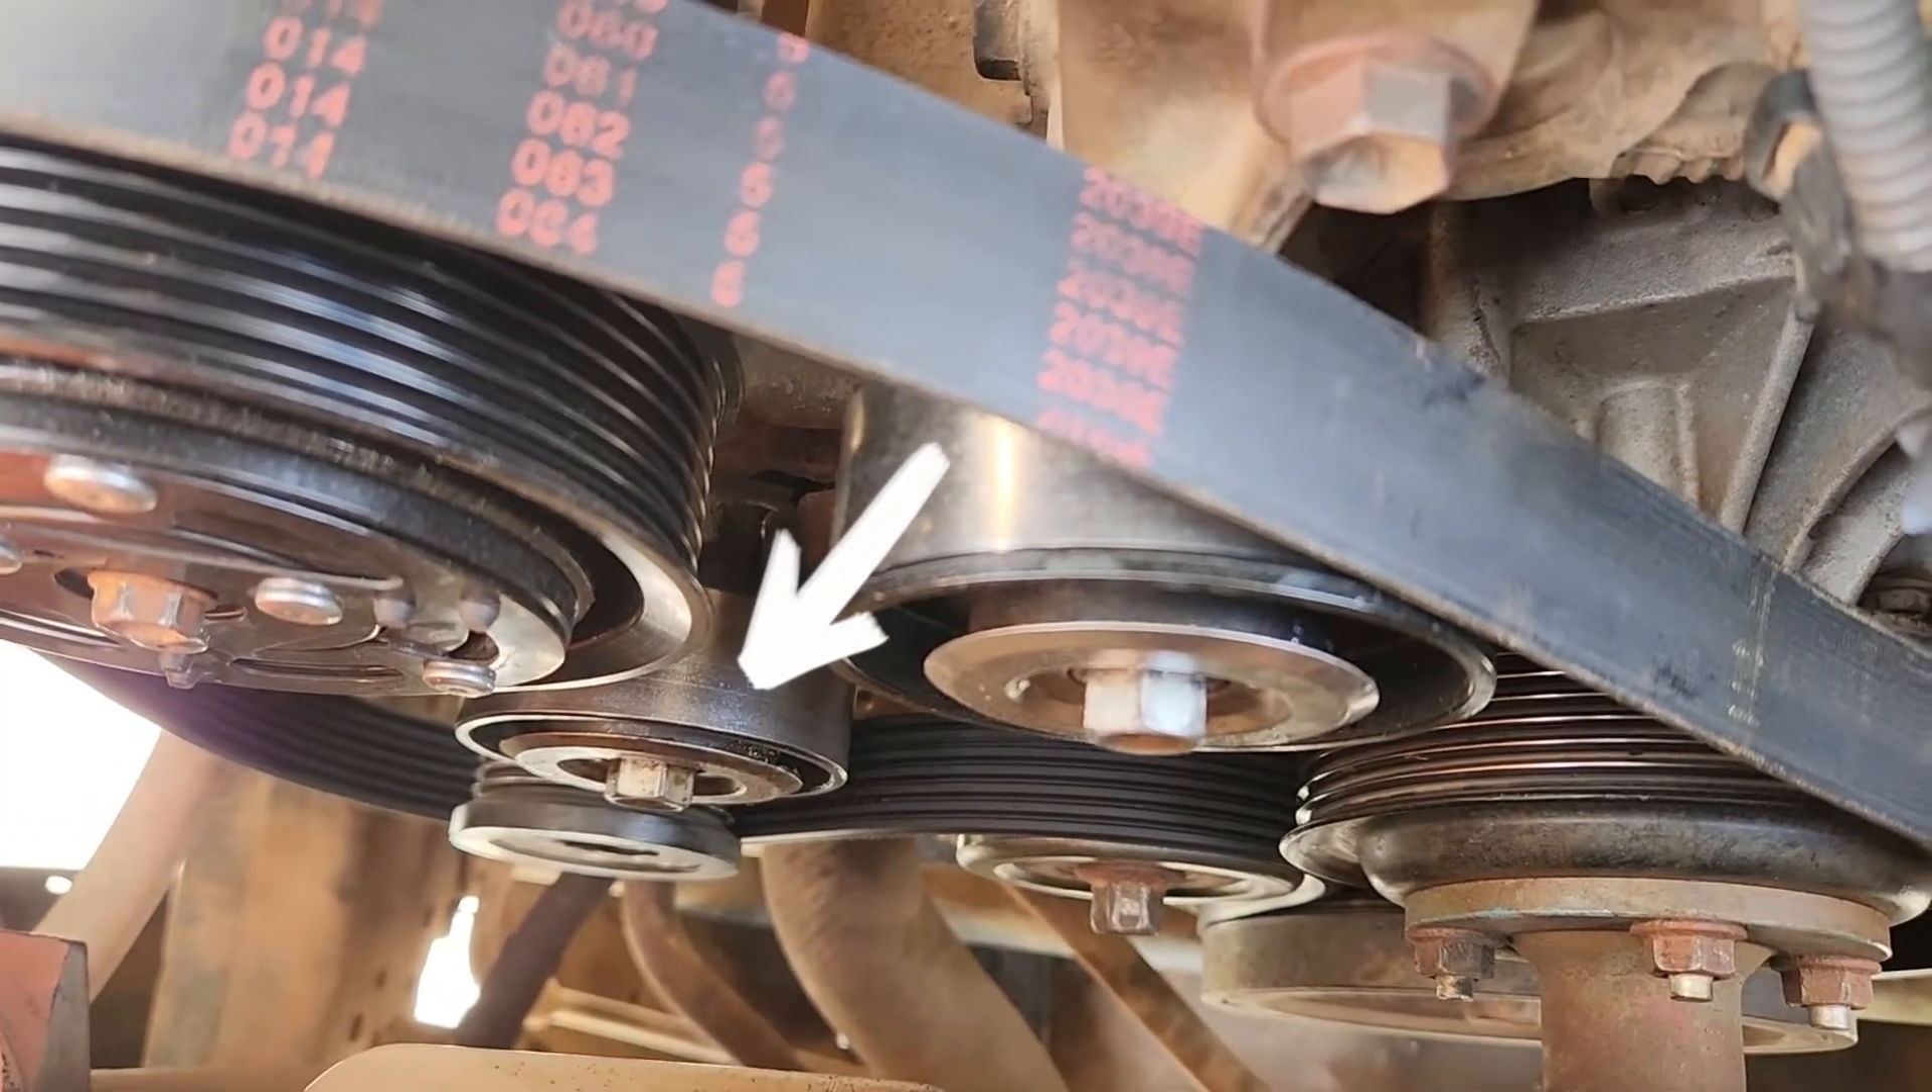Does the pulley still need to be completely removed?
Yes.